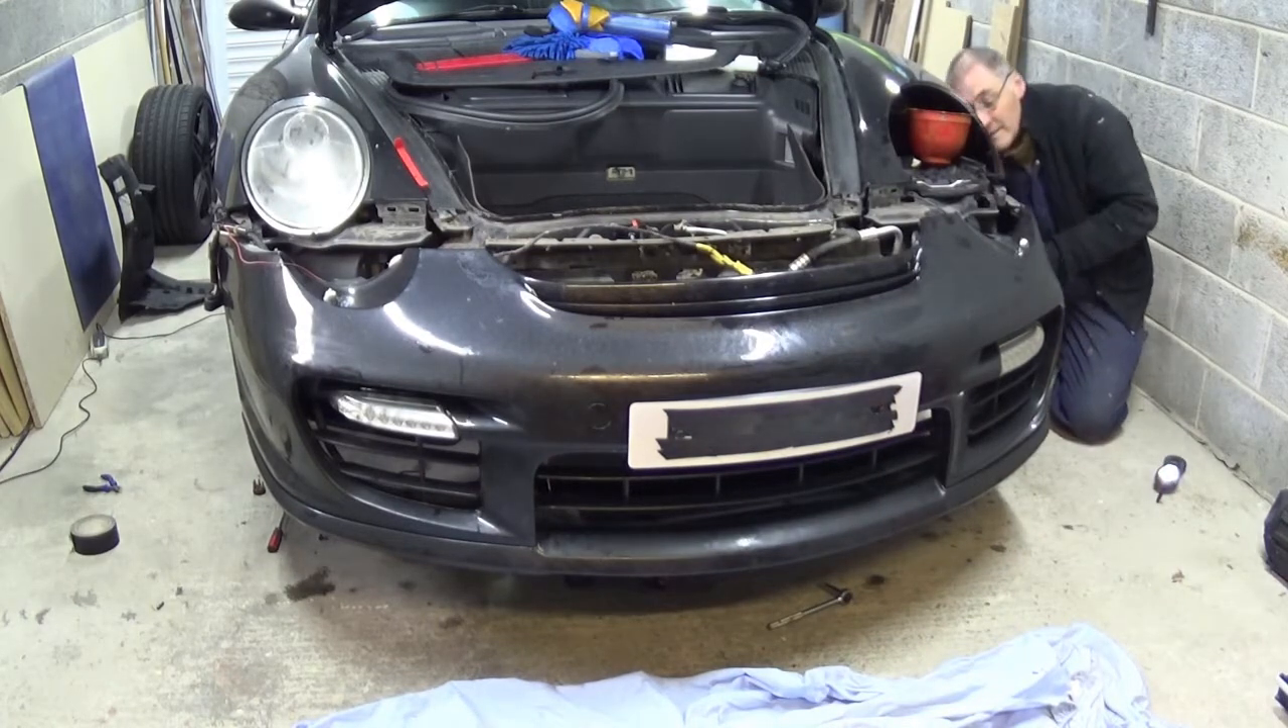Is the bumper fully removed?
No.